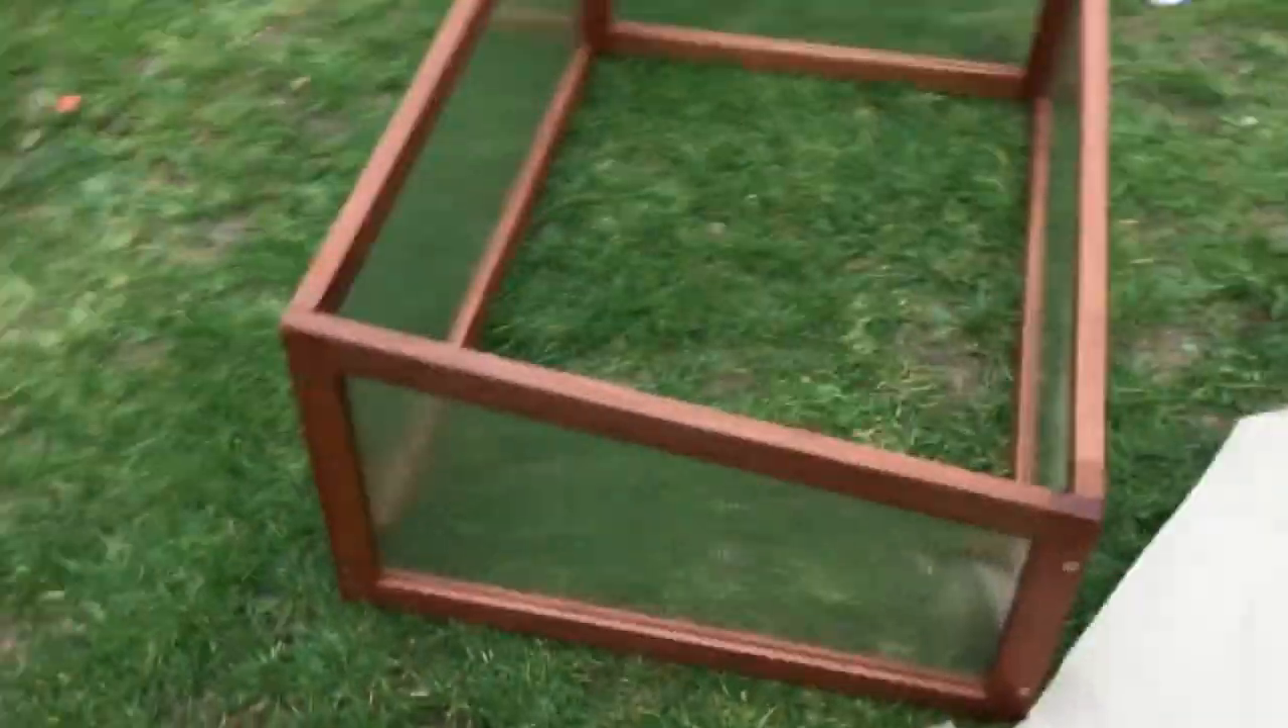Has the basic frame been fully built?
Yes.